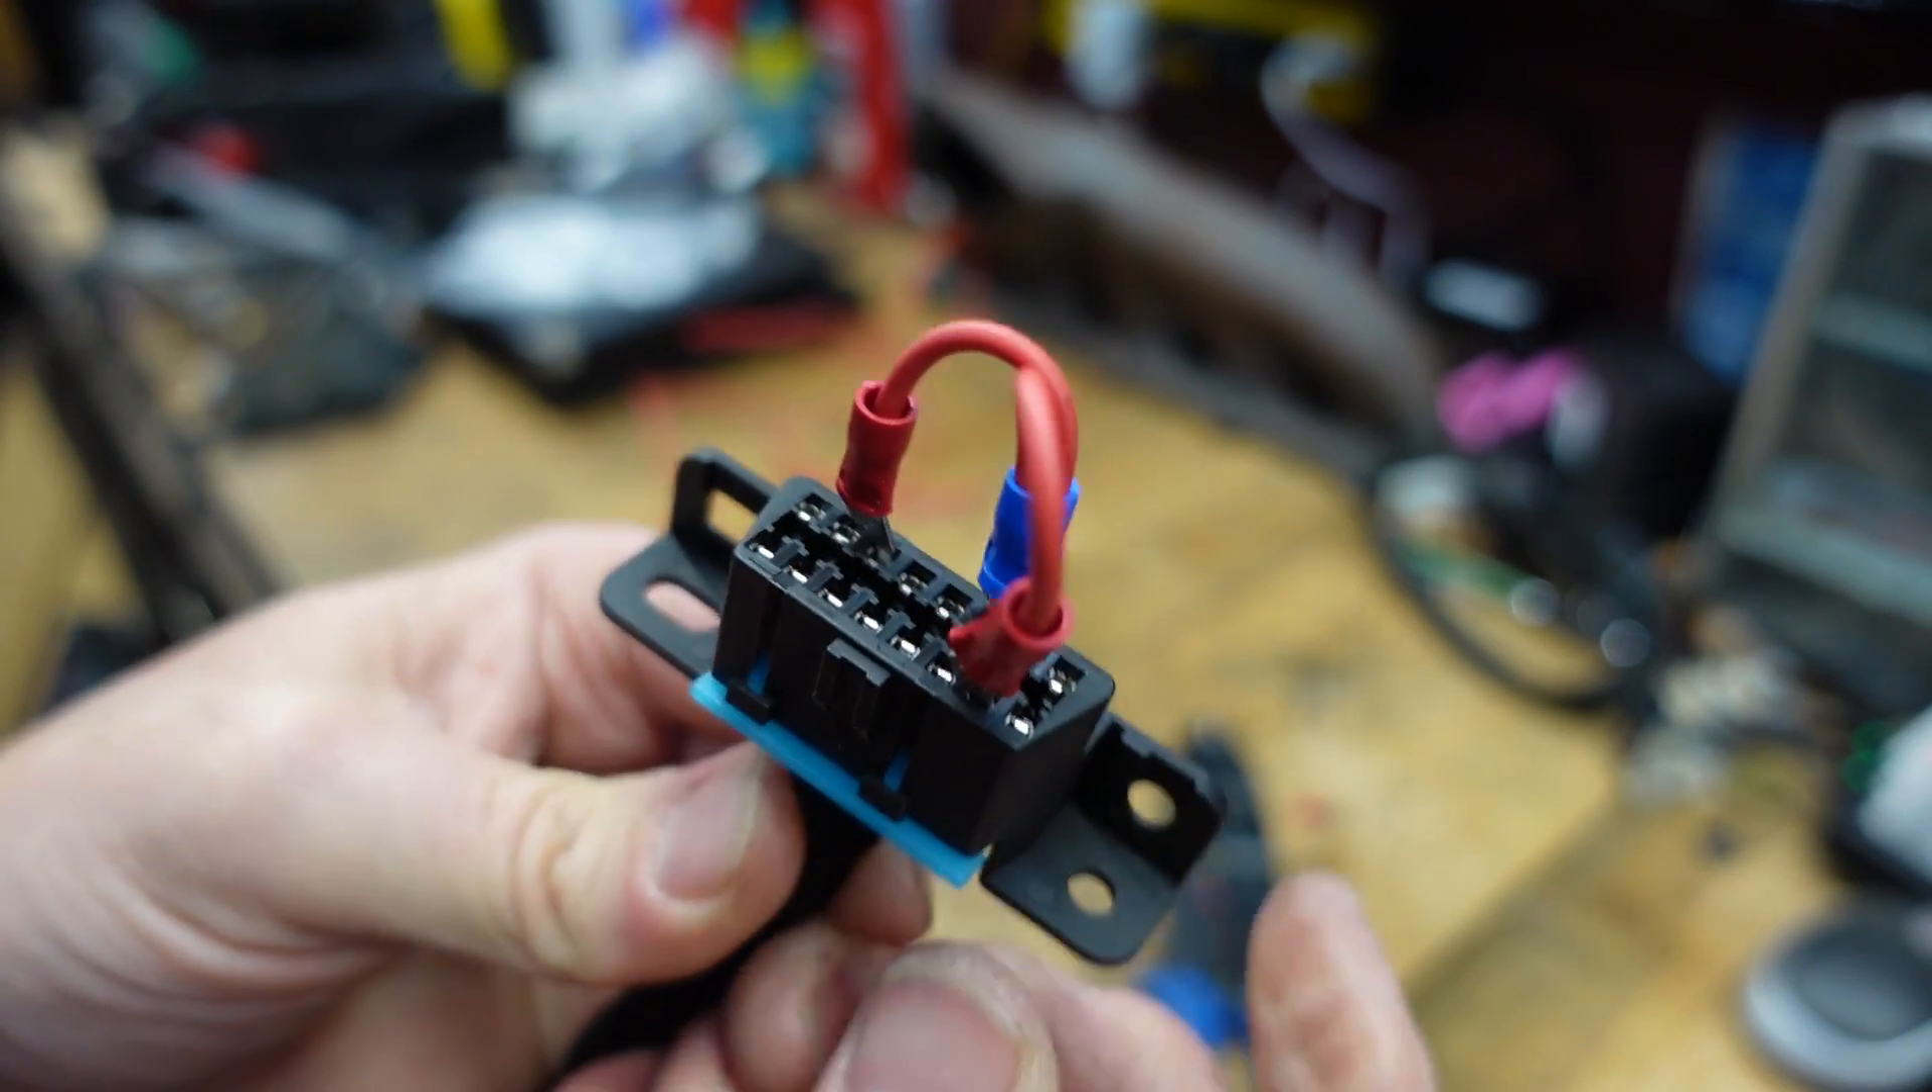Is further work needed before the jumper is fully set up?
No.